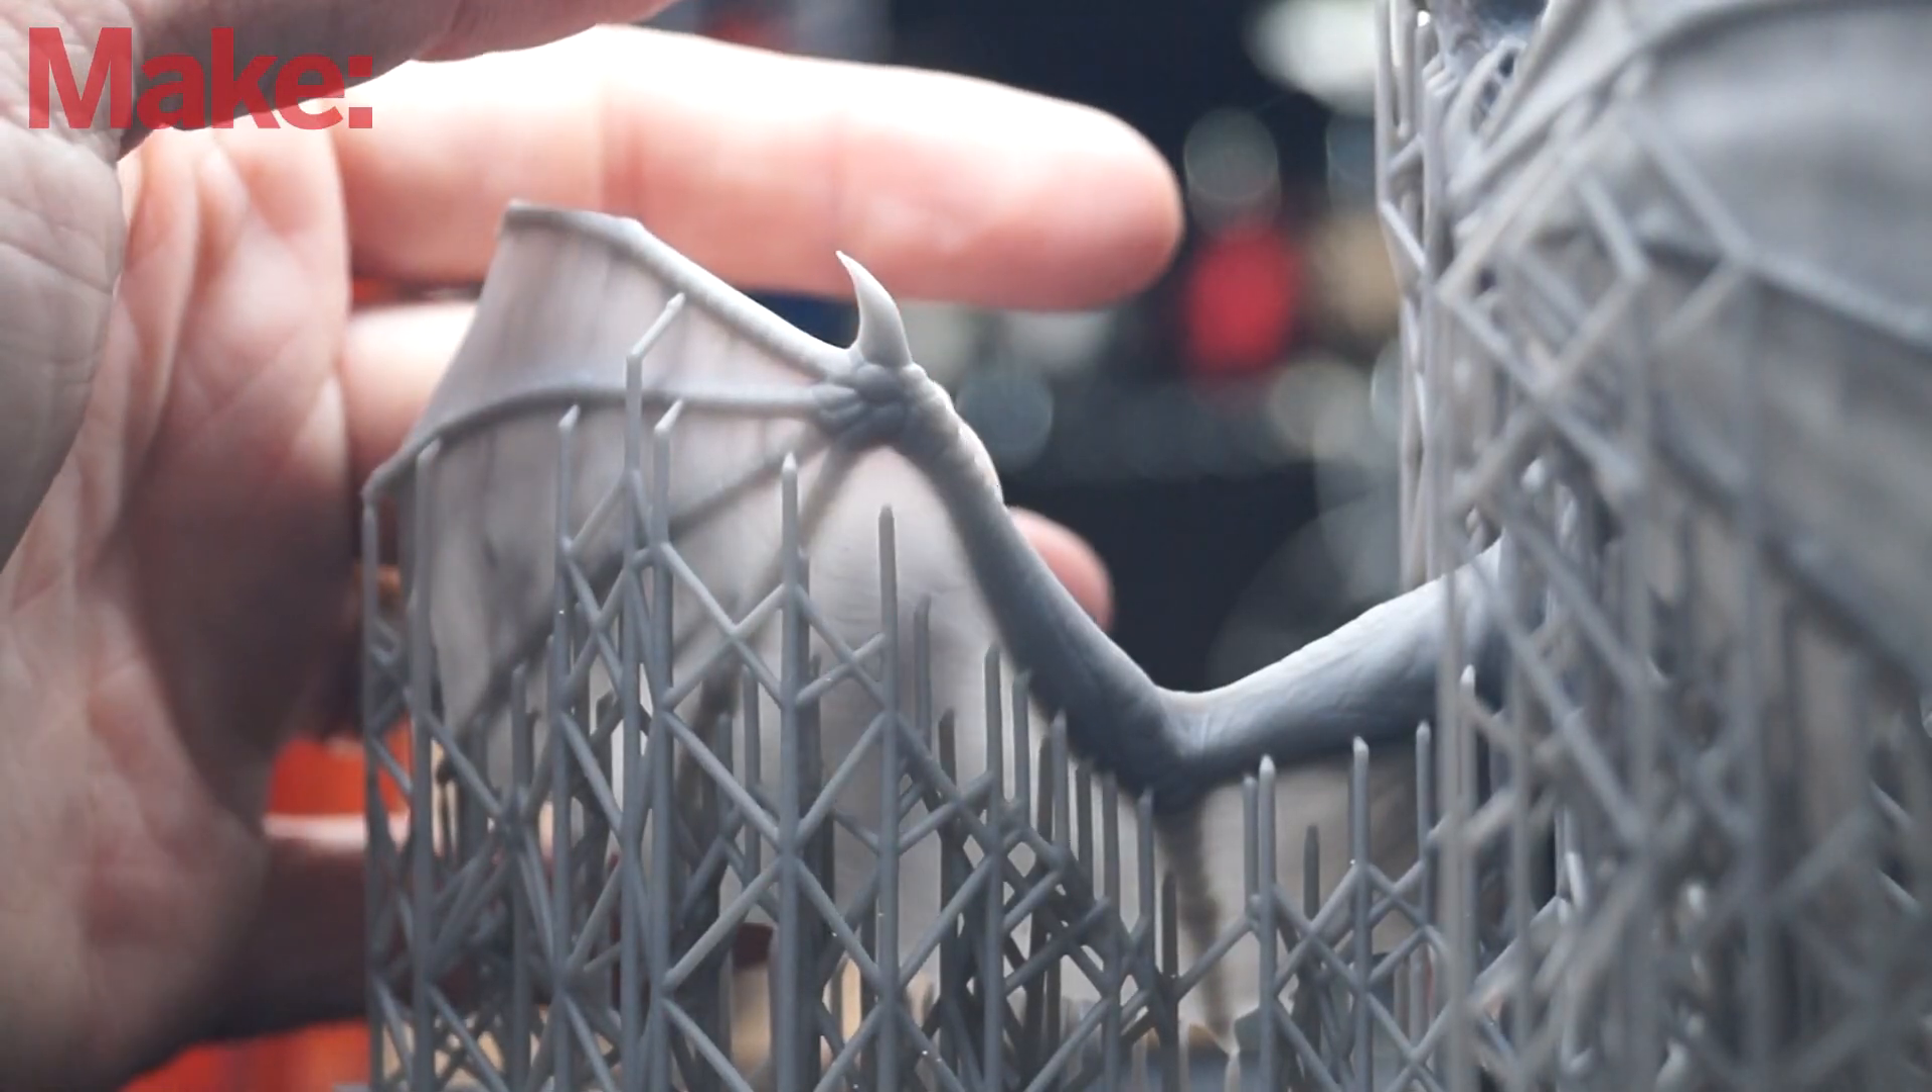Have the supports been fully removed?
No.